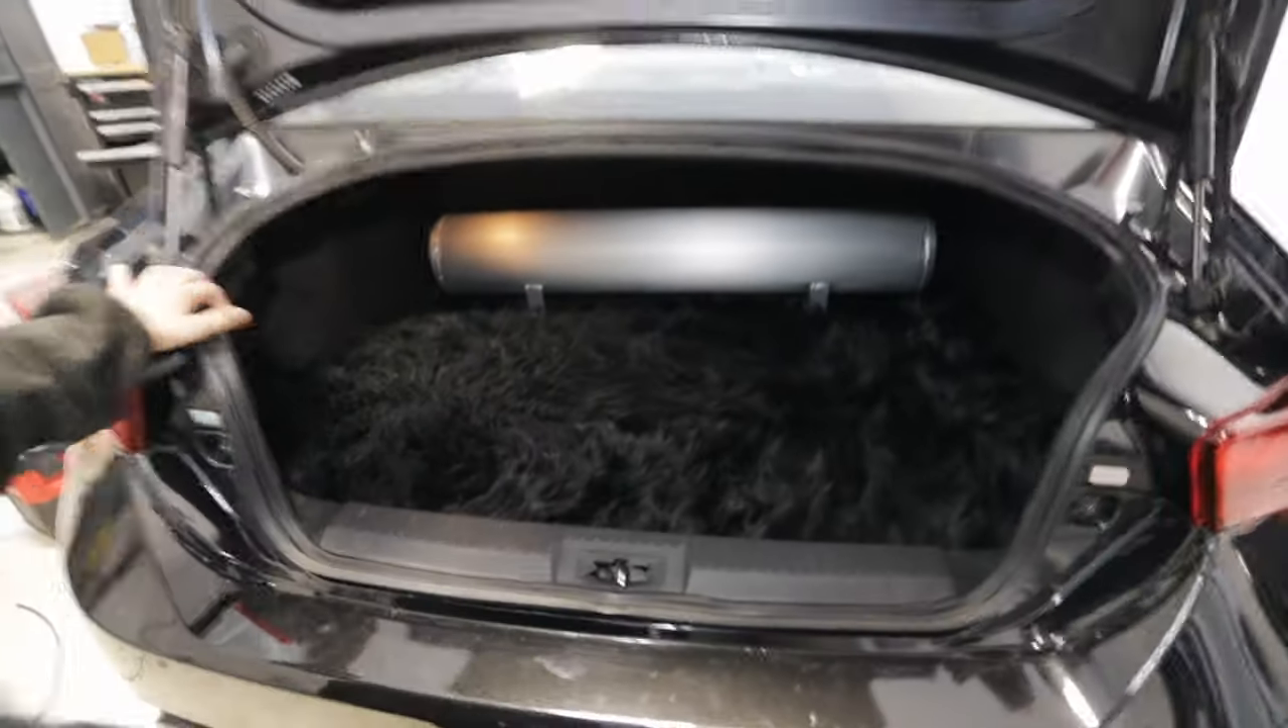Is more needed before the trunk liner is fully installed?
No.